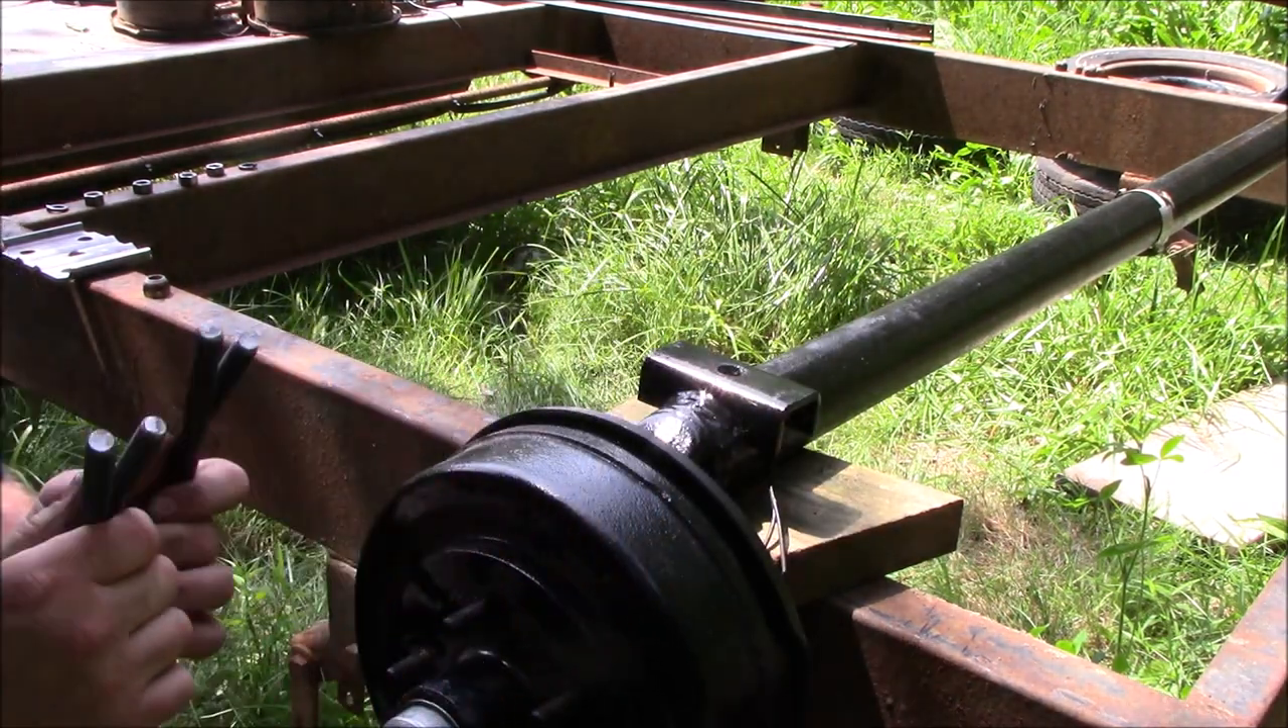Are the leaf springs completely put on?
No.